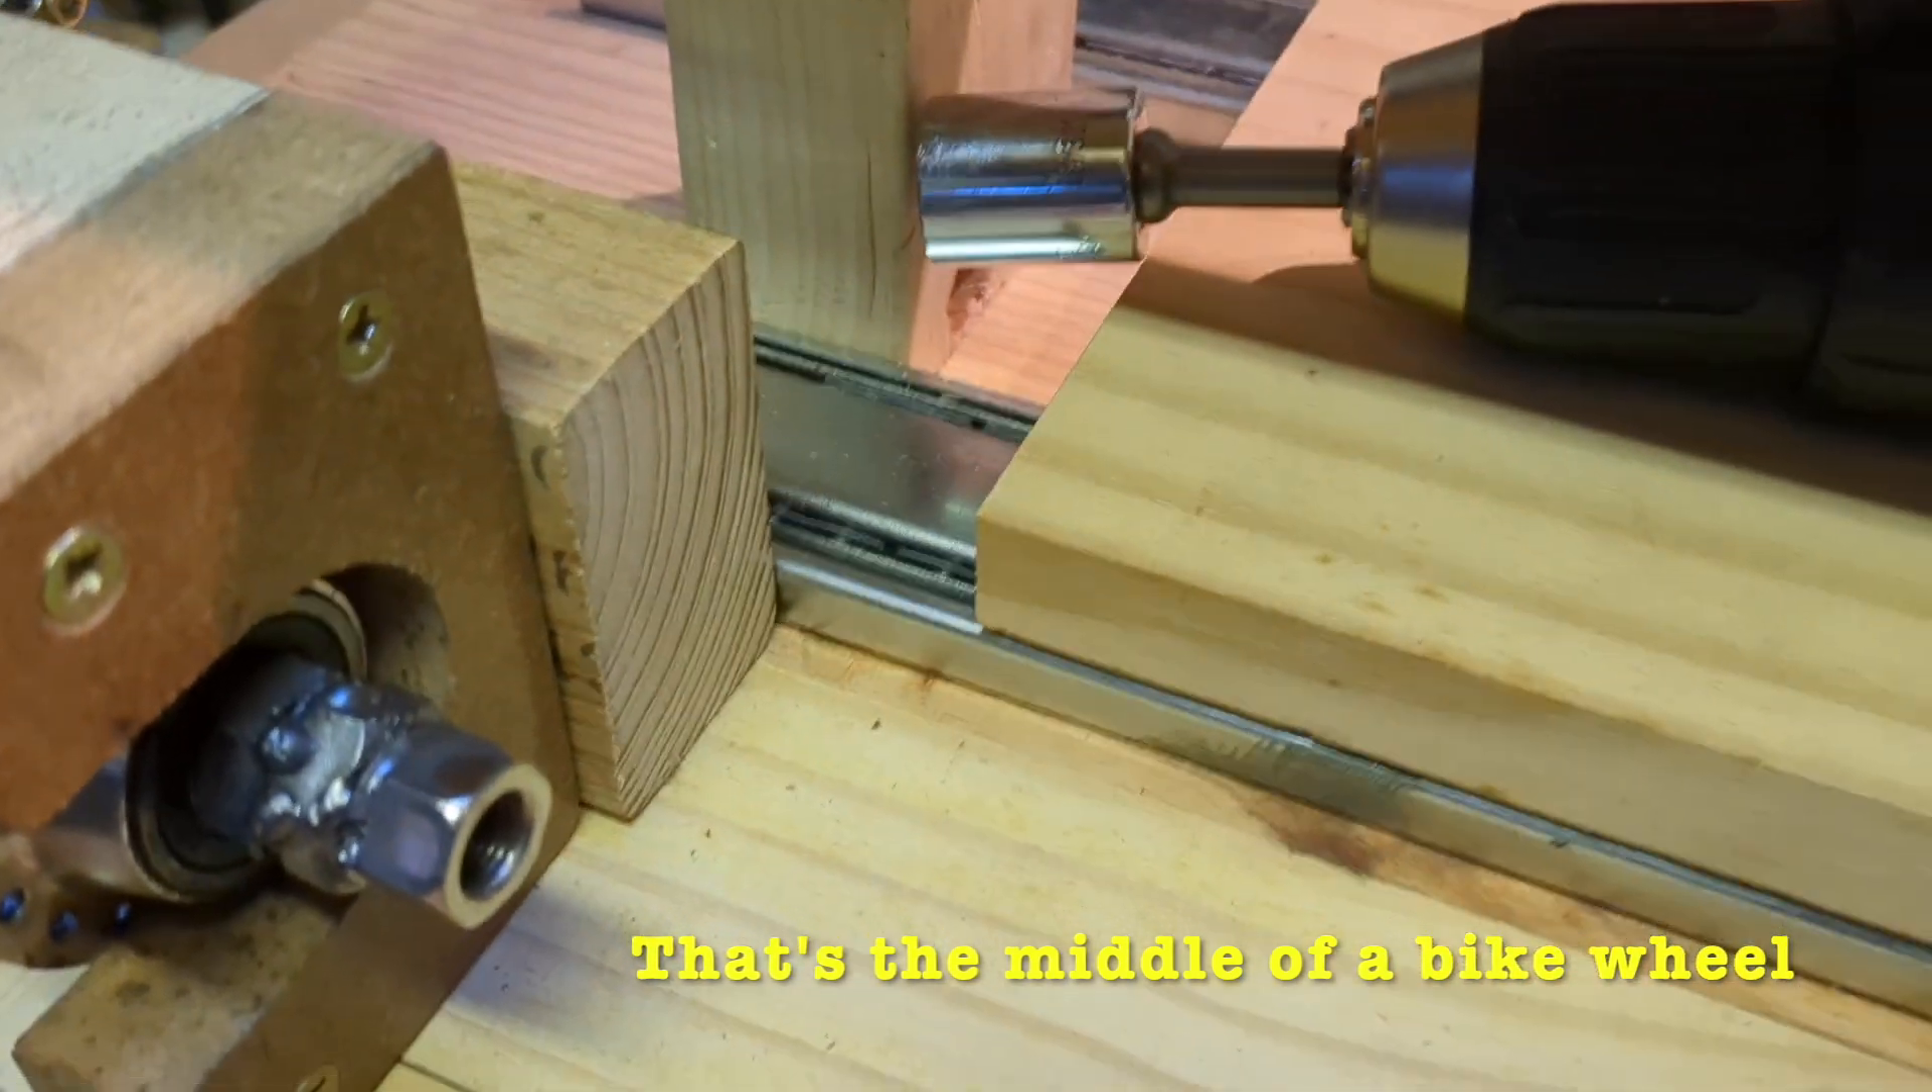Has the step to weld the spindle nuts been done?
Yes.